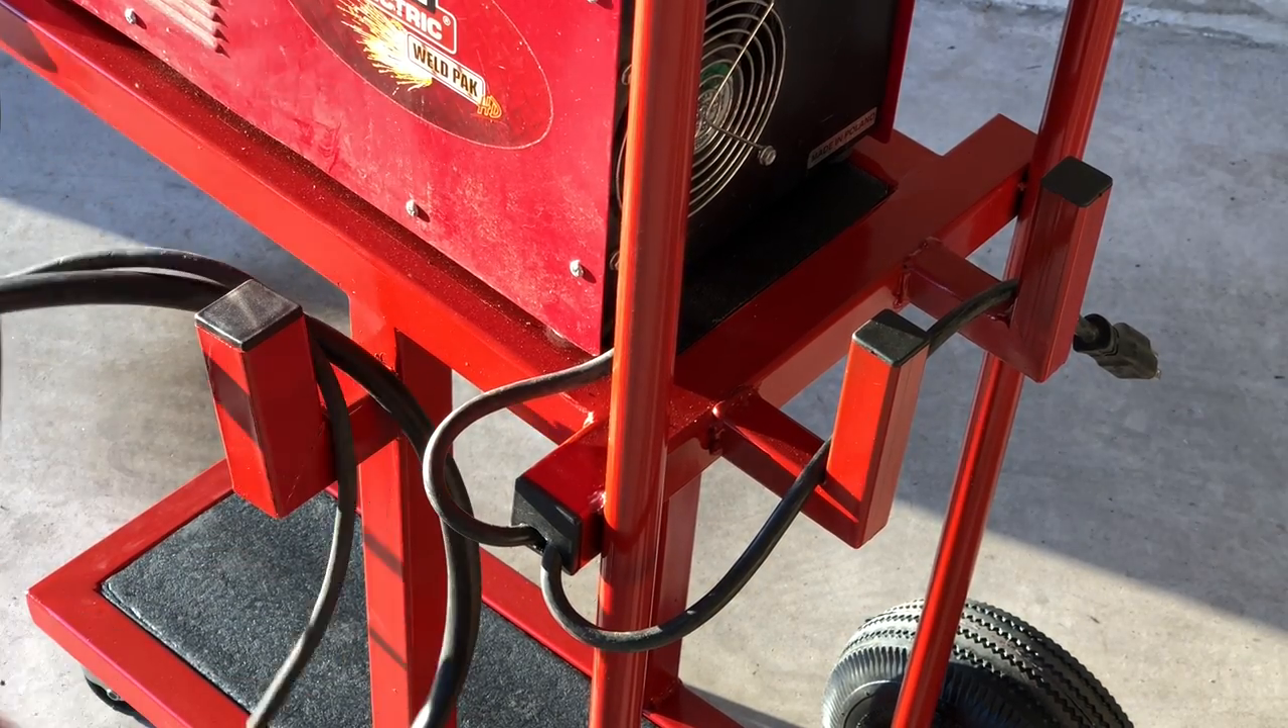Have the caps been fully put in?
Yes.